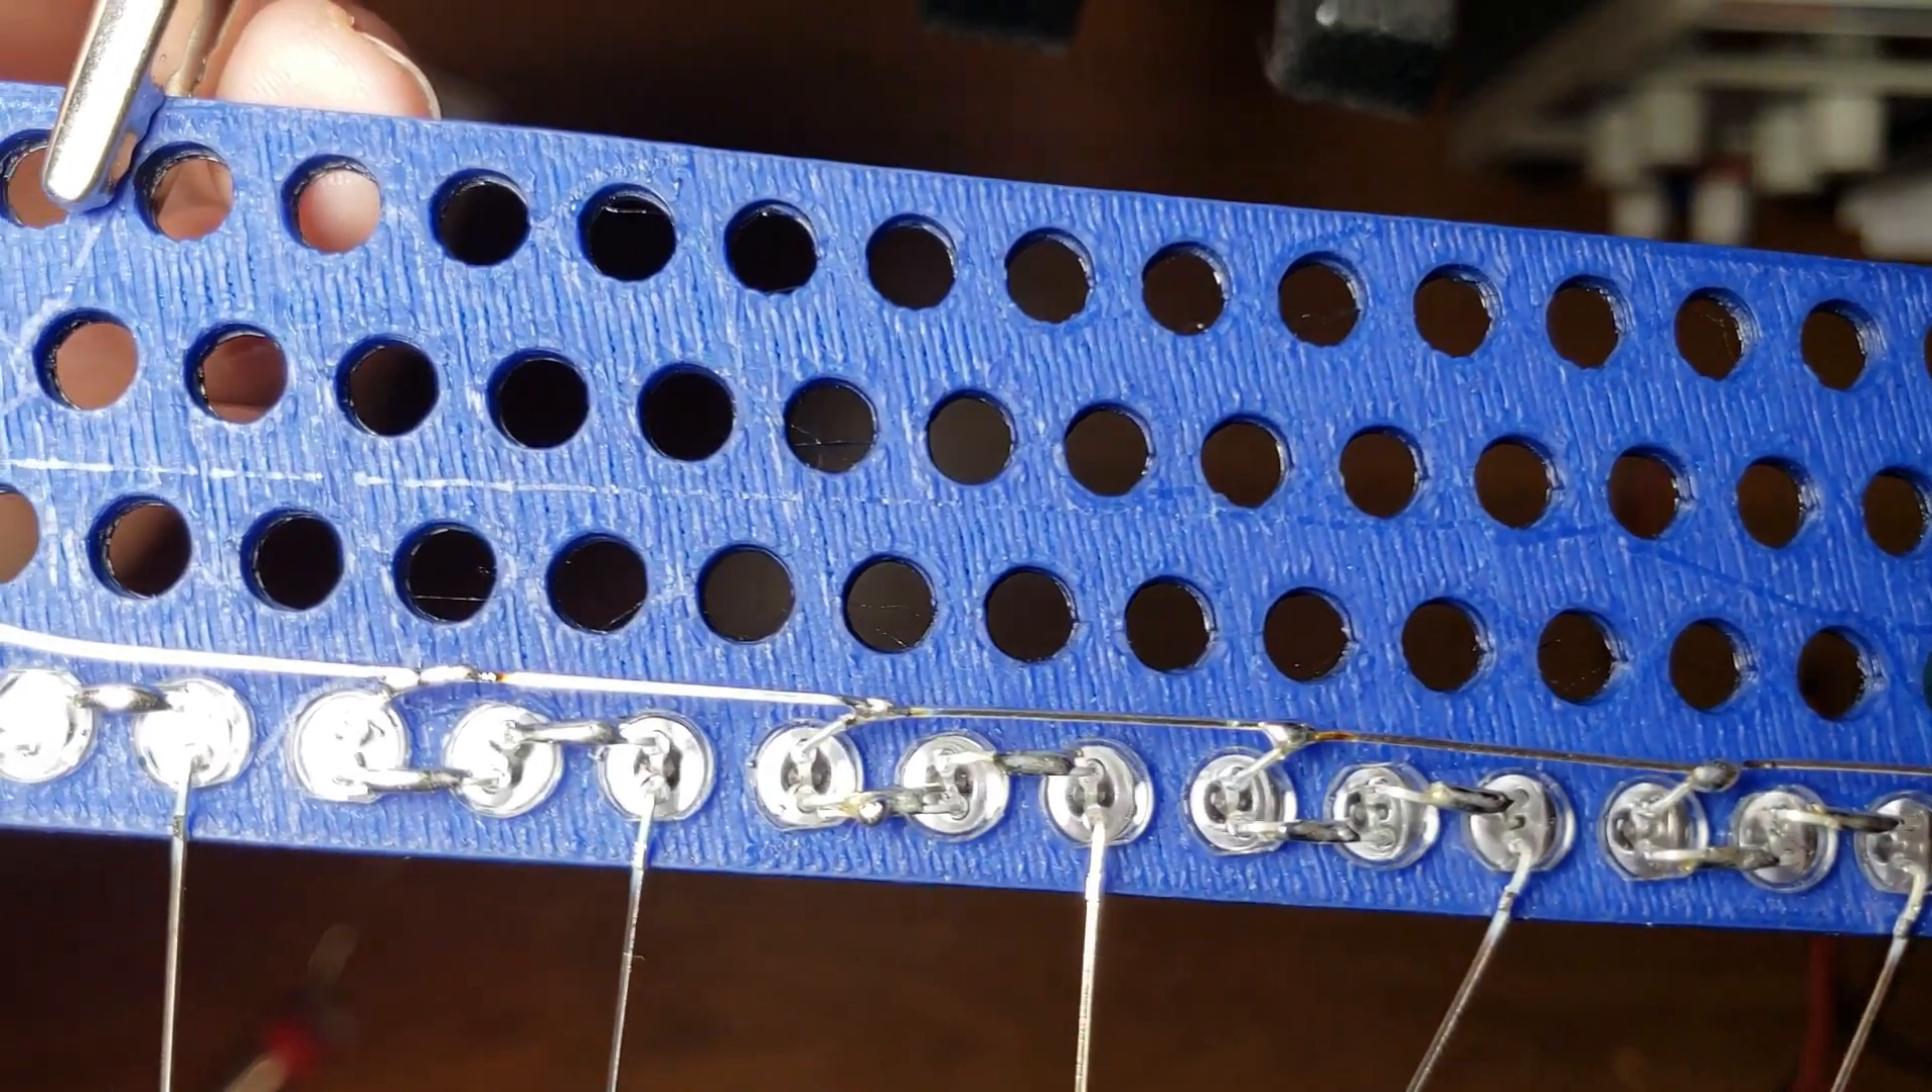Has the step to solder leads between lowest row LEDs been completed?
Yes.